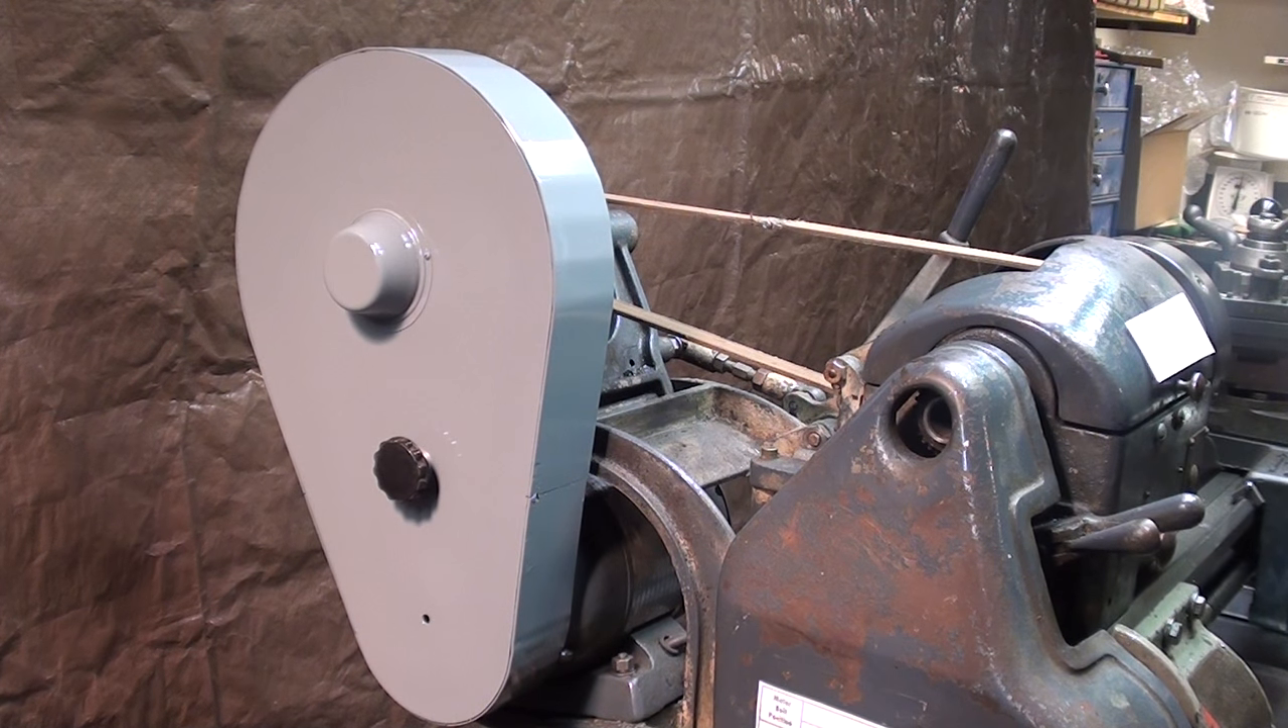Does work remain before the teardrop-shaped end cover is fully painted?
No.